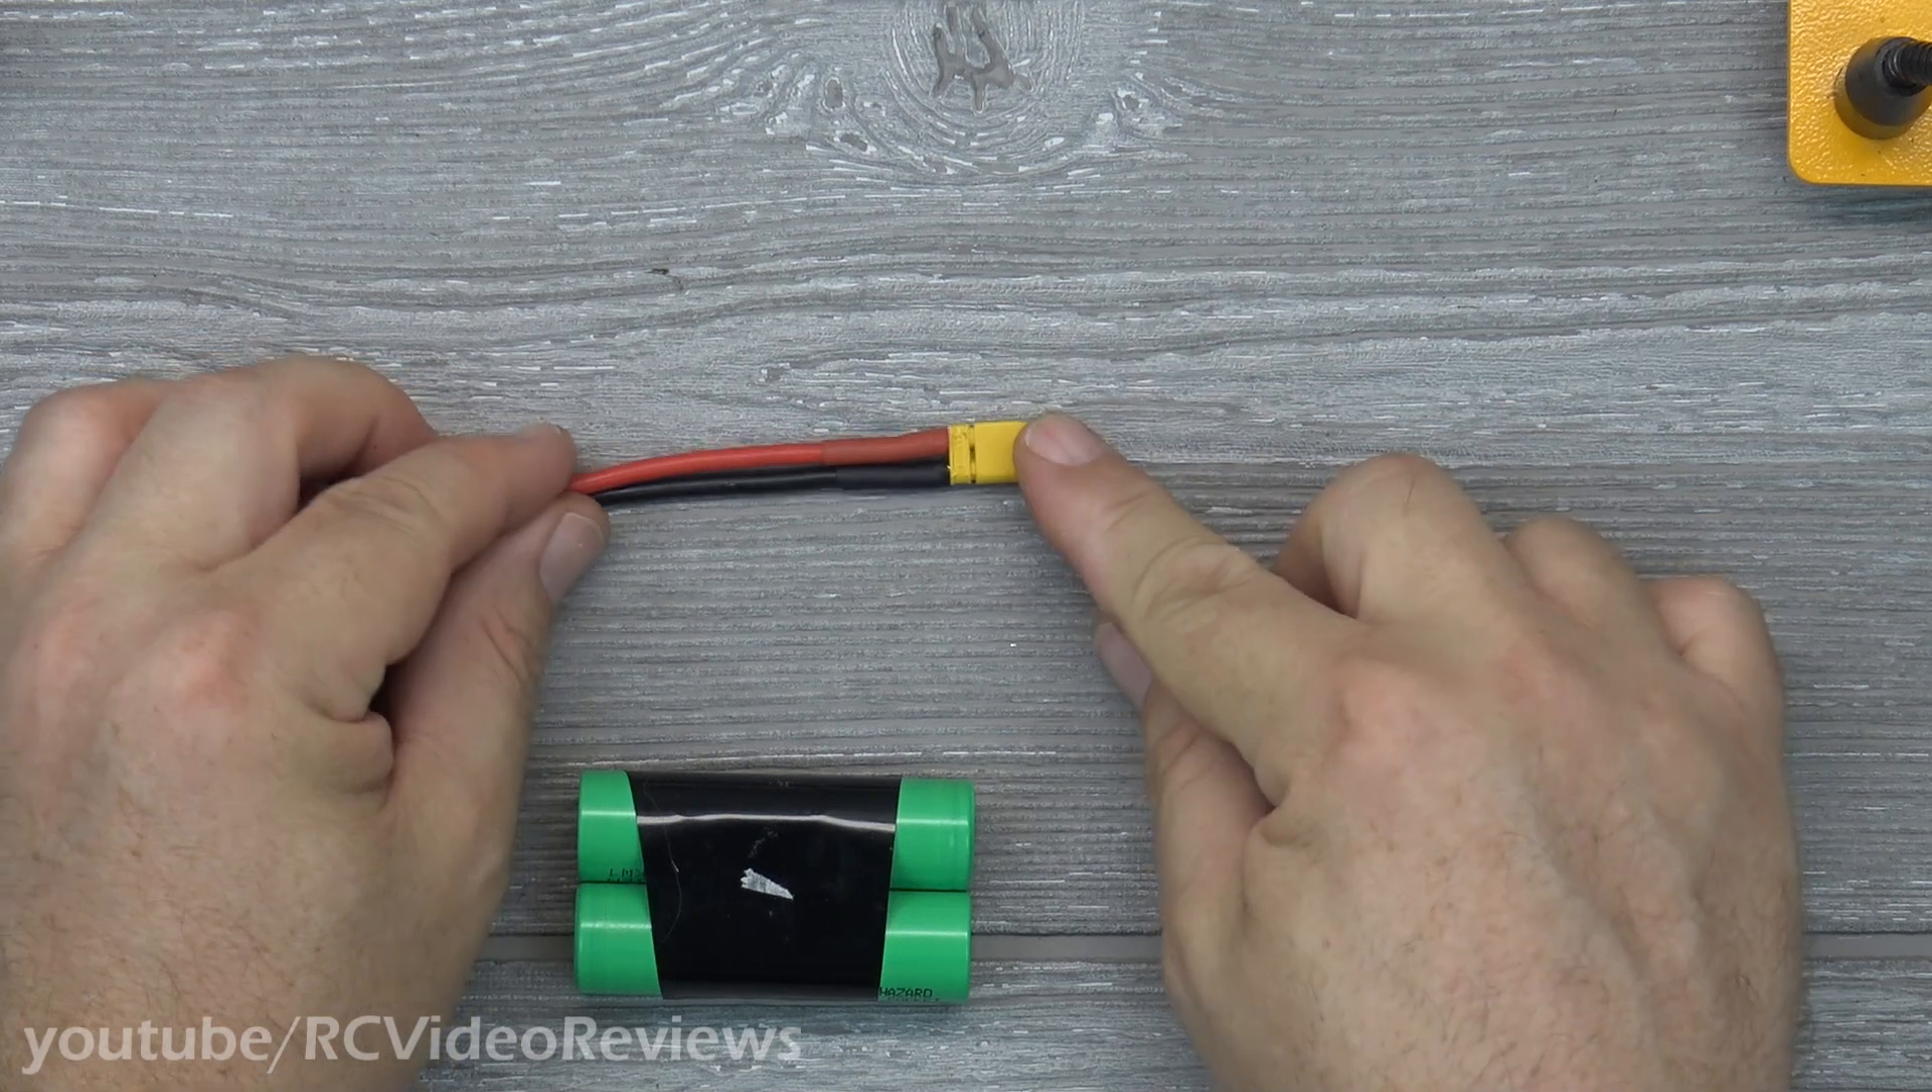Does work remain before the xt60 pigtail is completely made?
No.